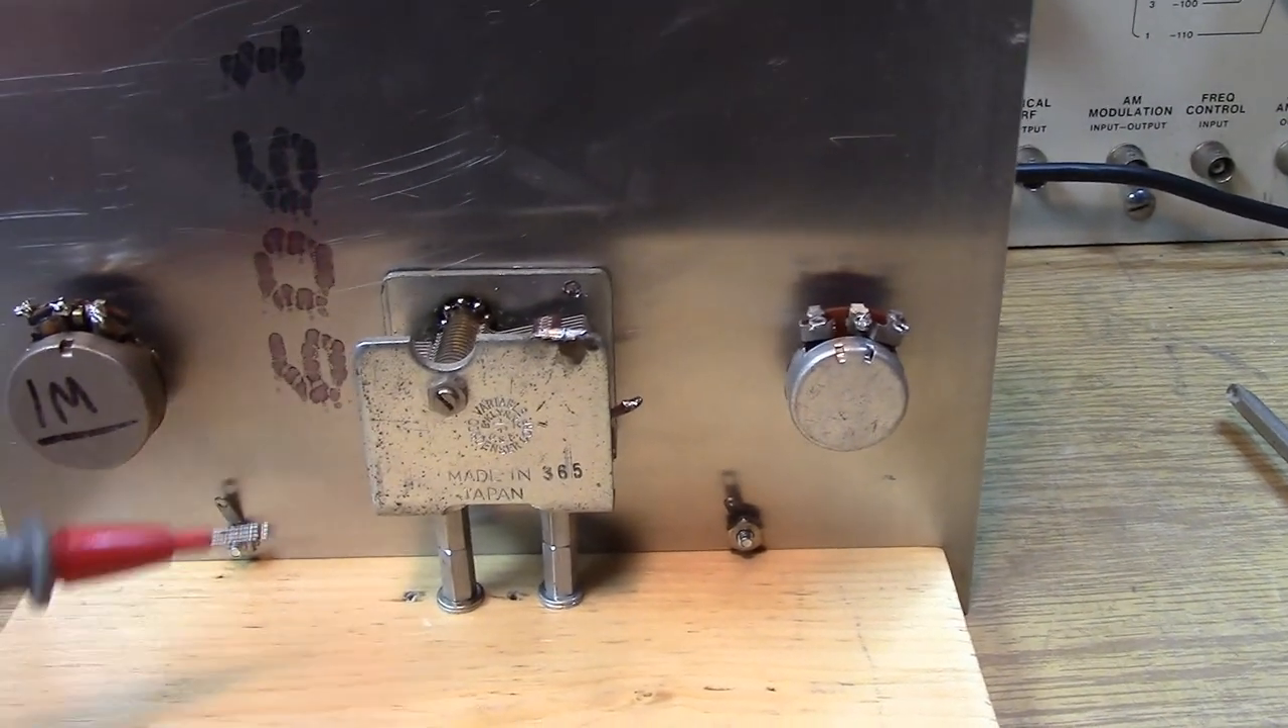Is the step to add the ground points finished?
Yes.